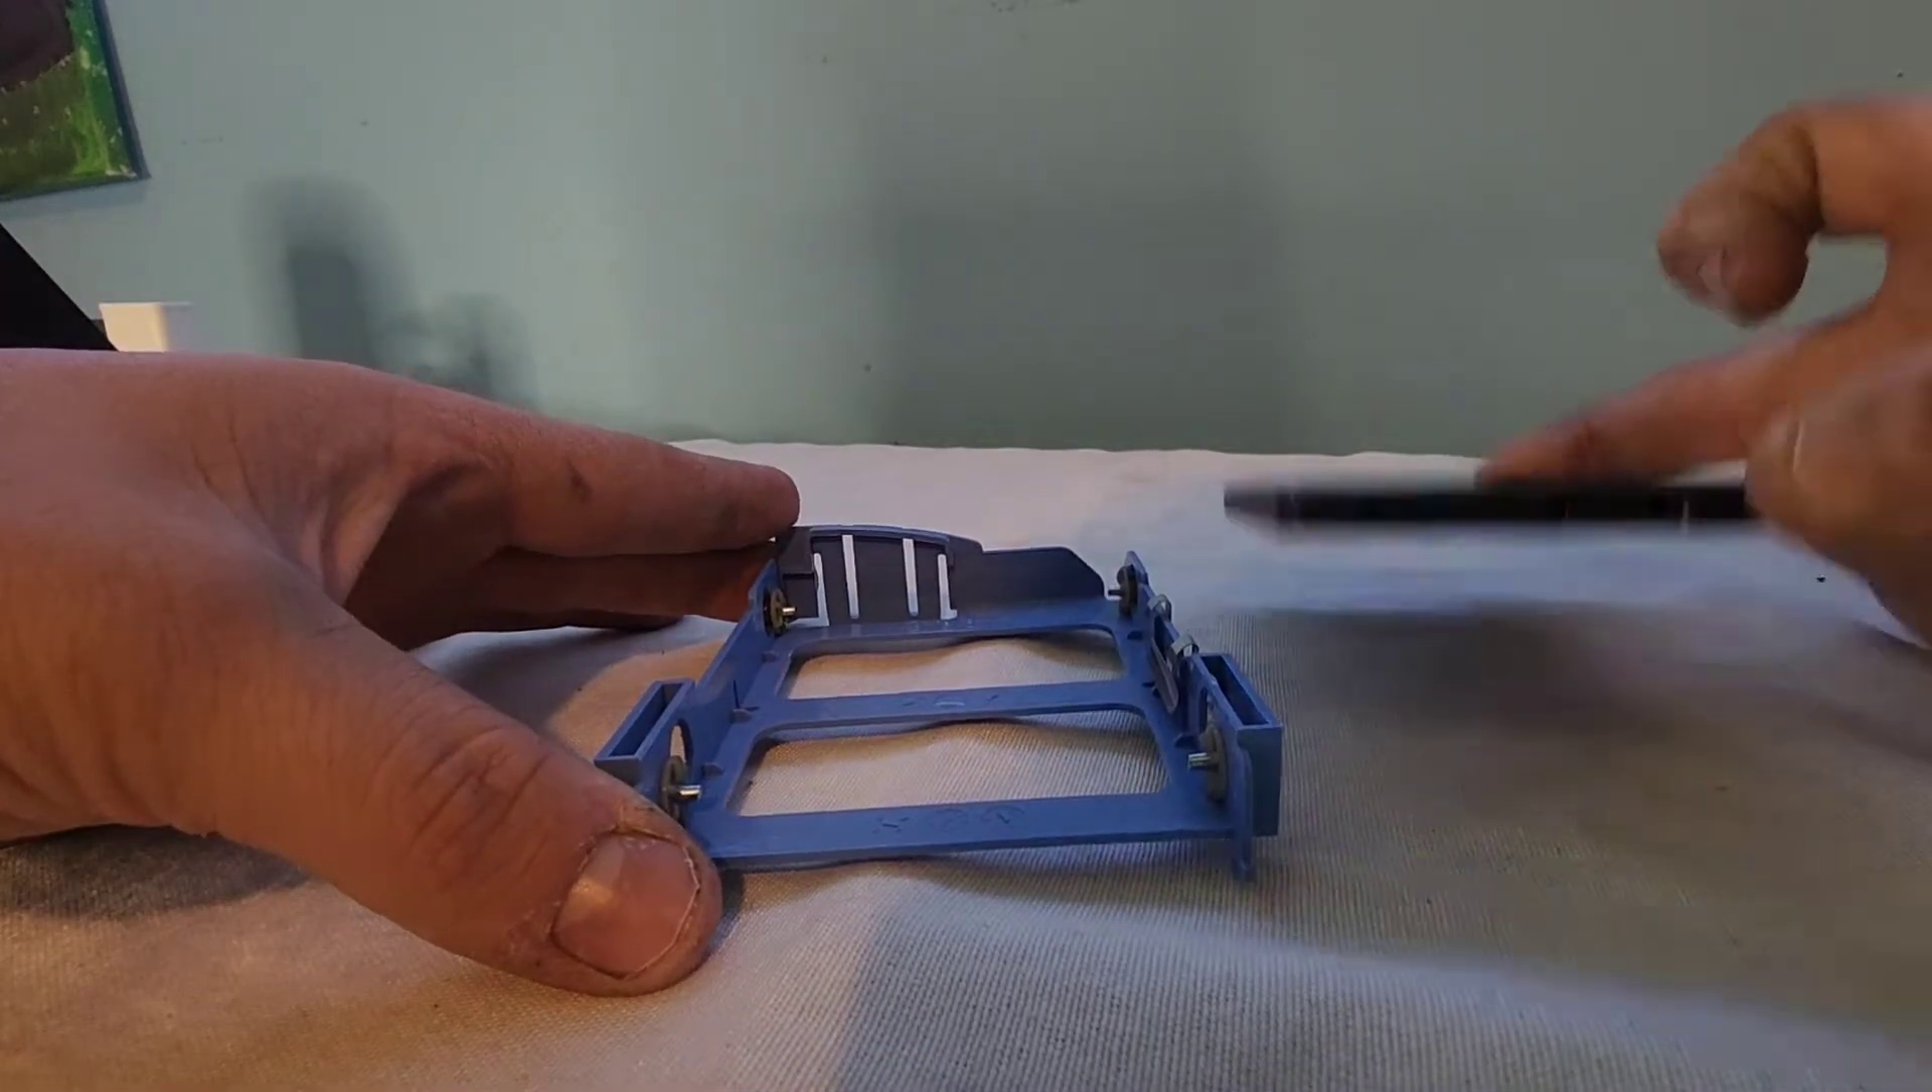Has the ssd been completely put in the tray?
No.